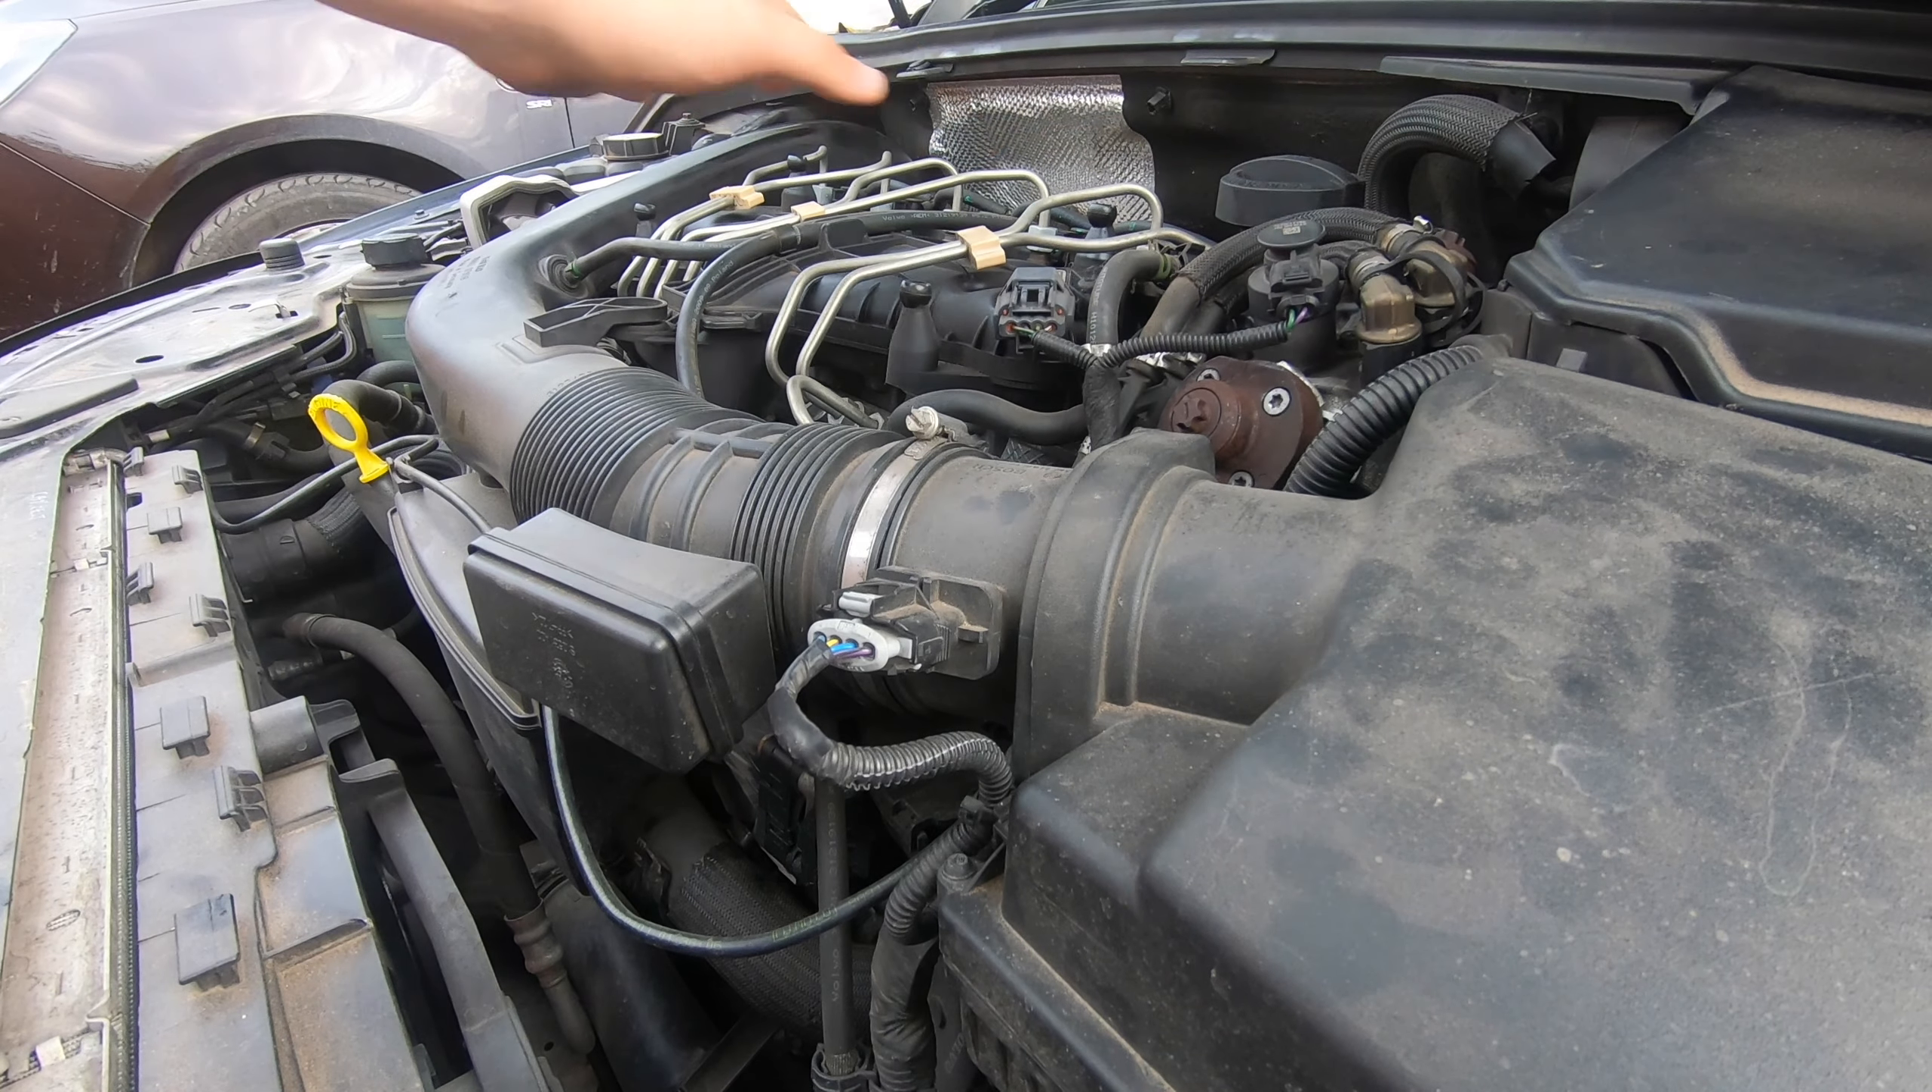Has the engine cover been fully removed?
Yes.